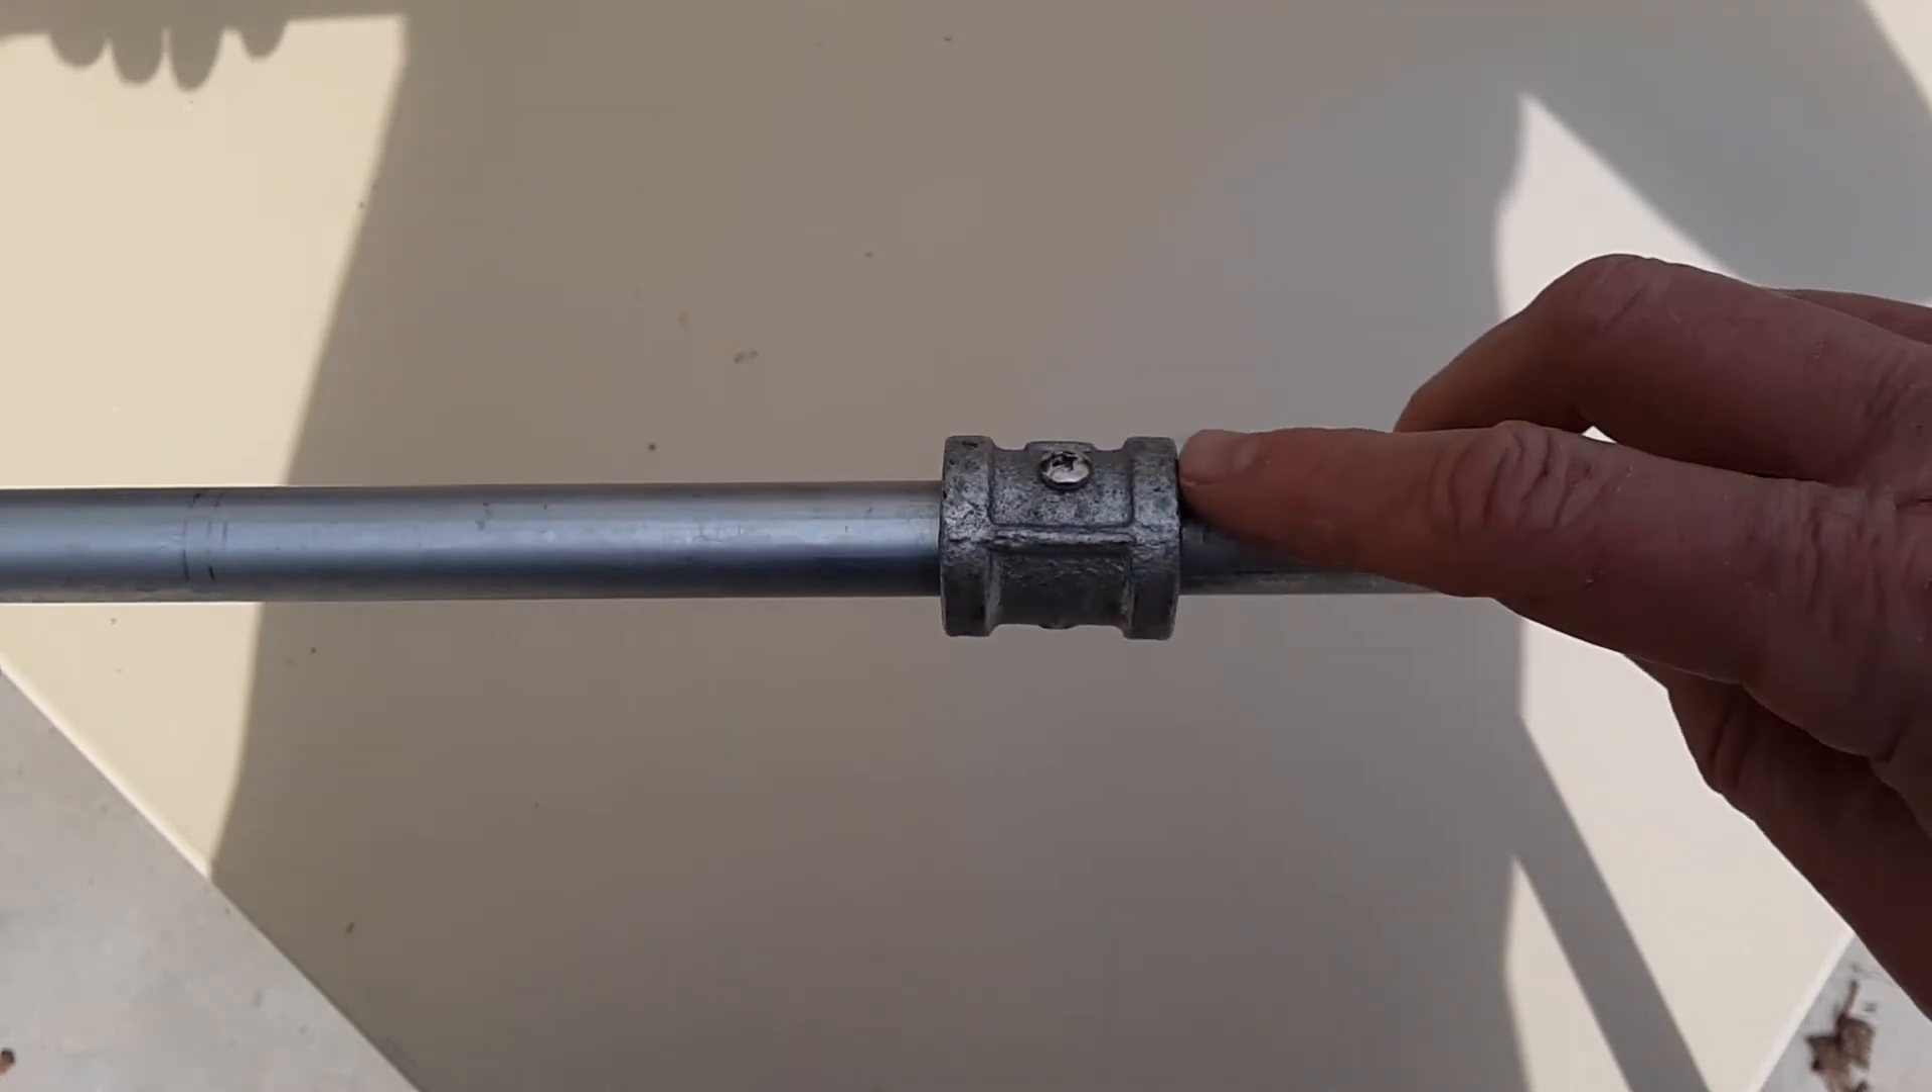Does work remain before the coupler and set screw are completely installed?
No.